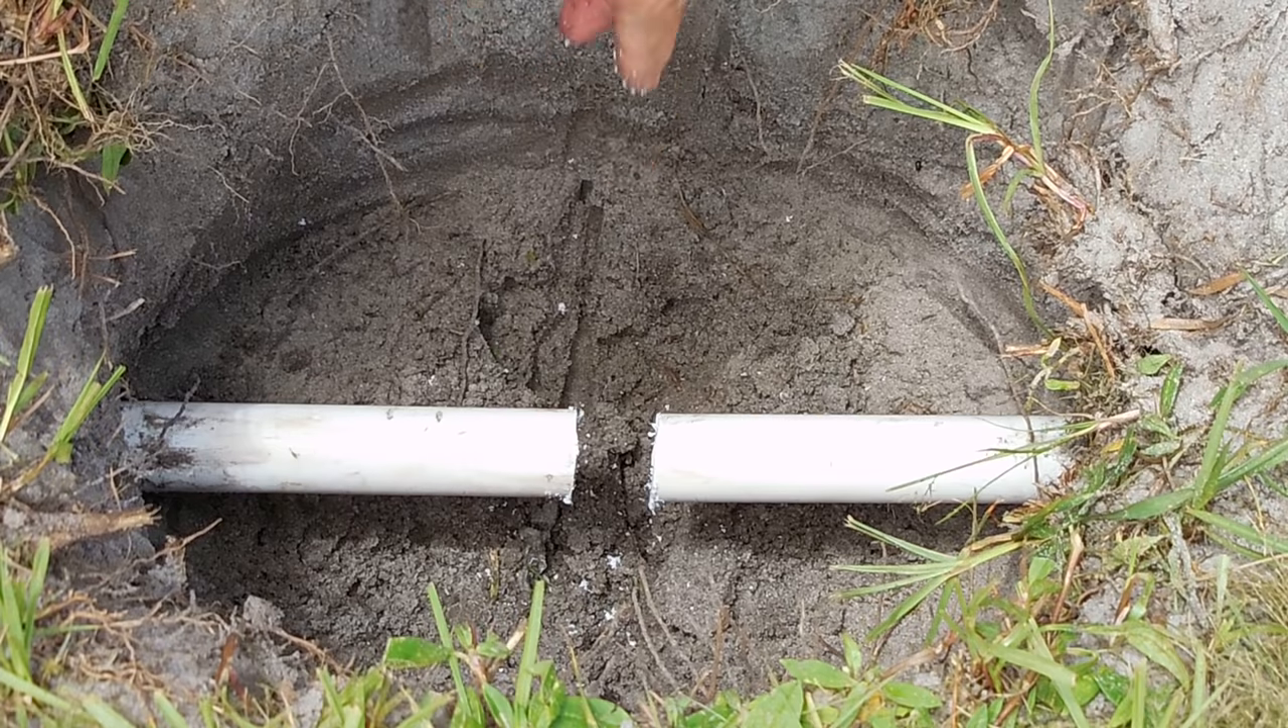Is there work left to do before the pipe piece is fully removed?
No.